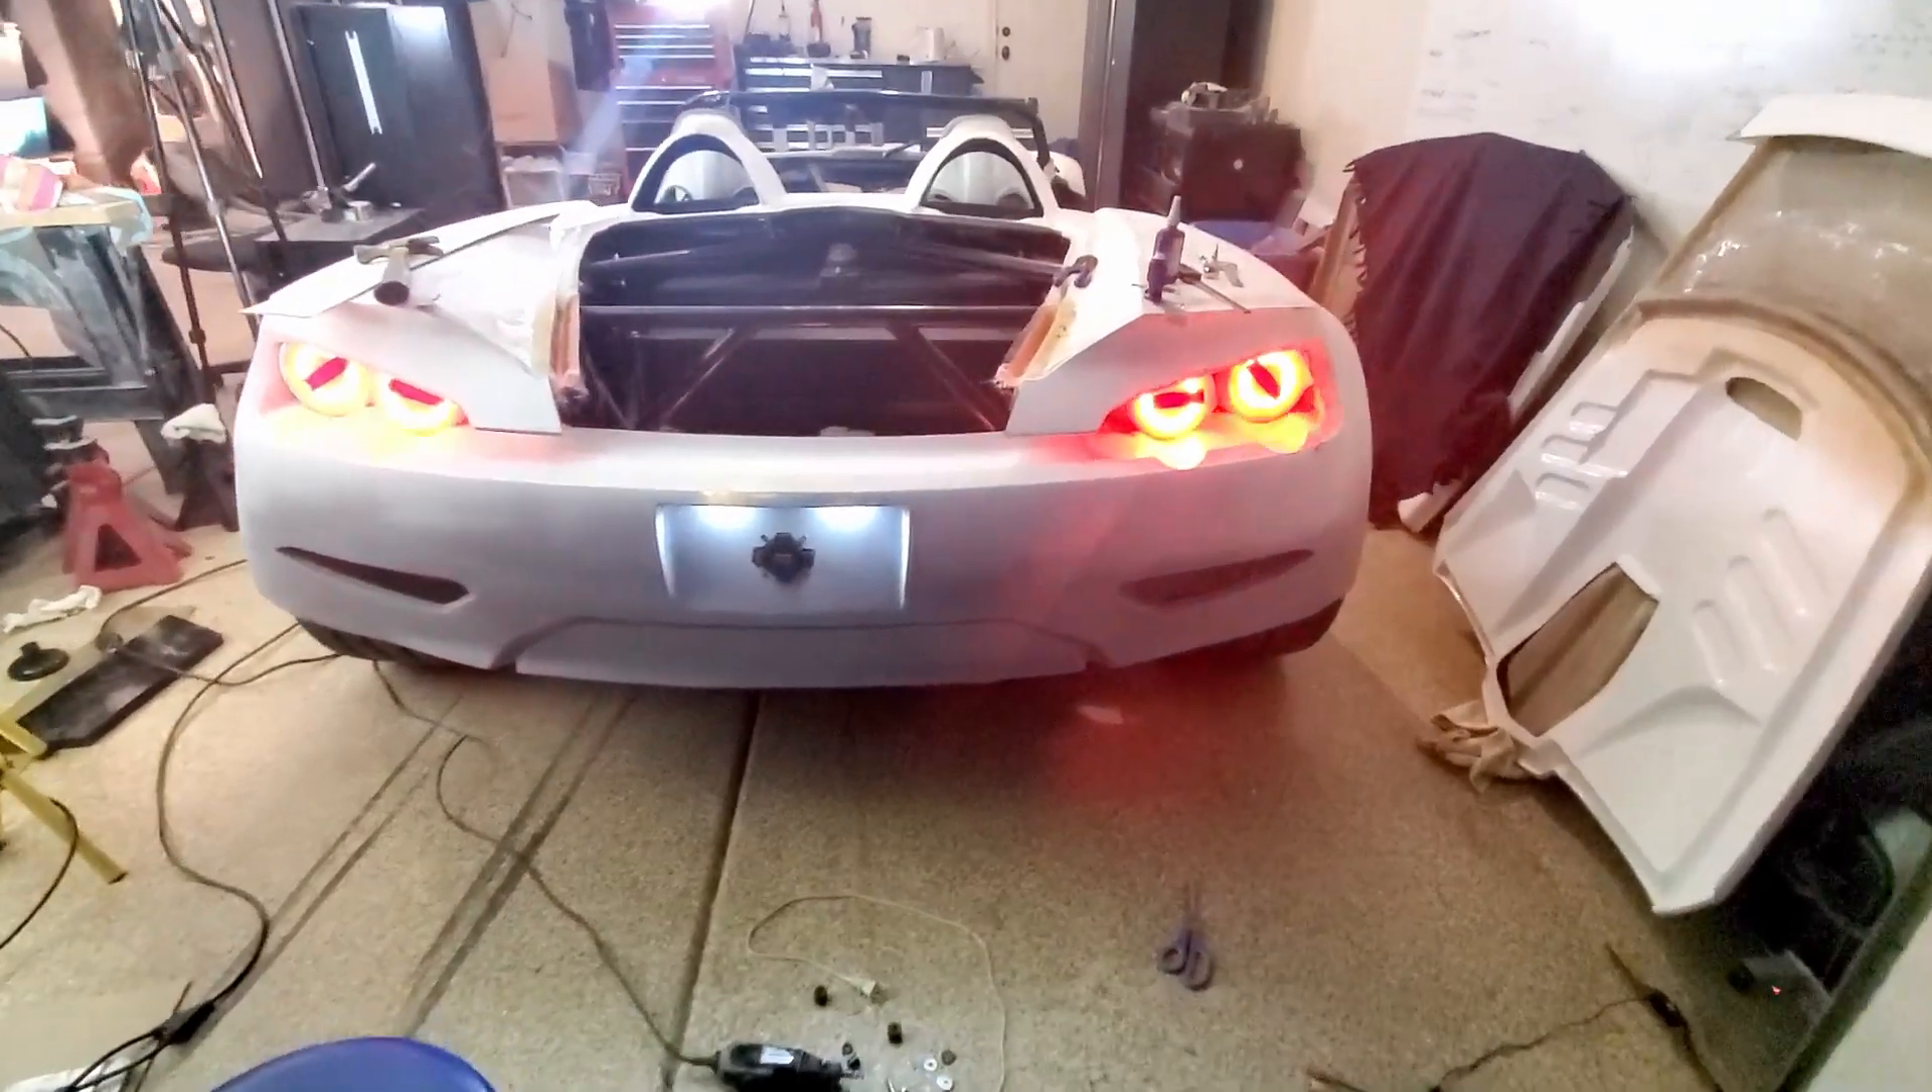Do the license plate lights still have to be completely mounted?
No.